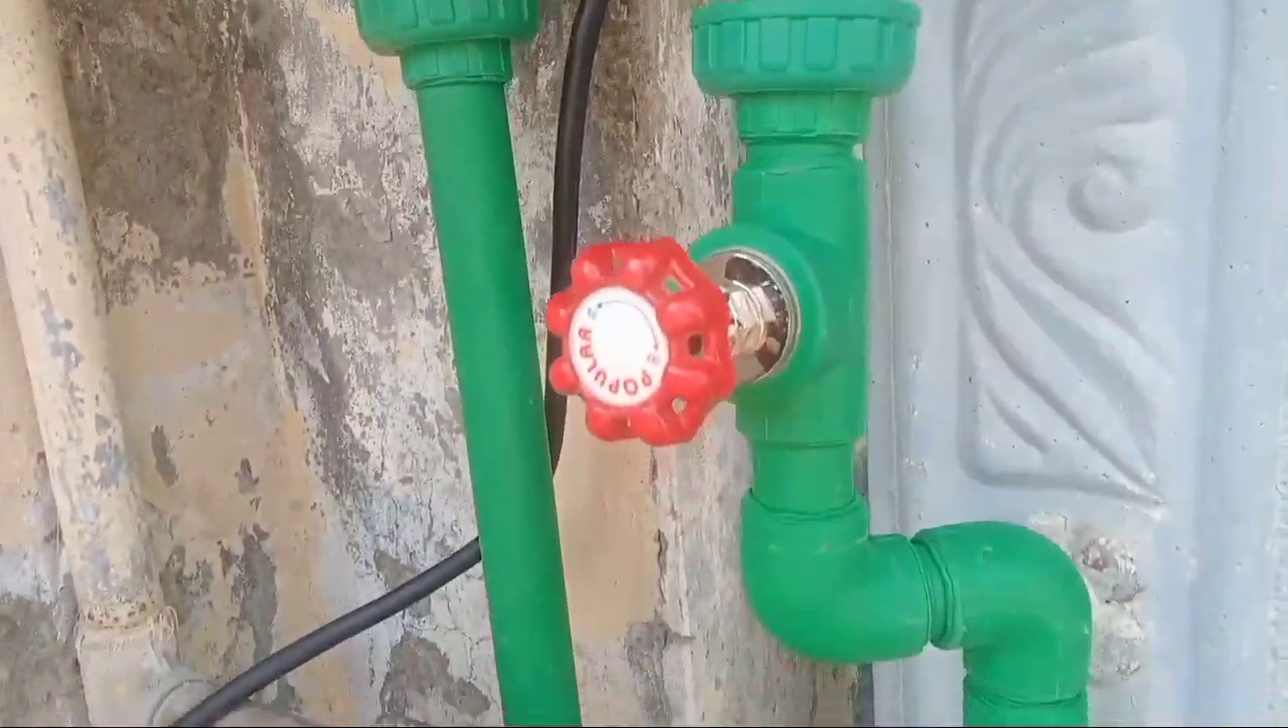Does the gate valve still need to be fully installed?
No.